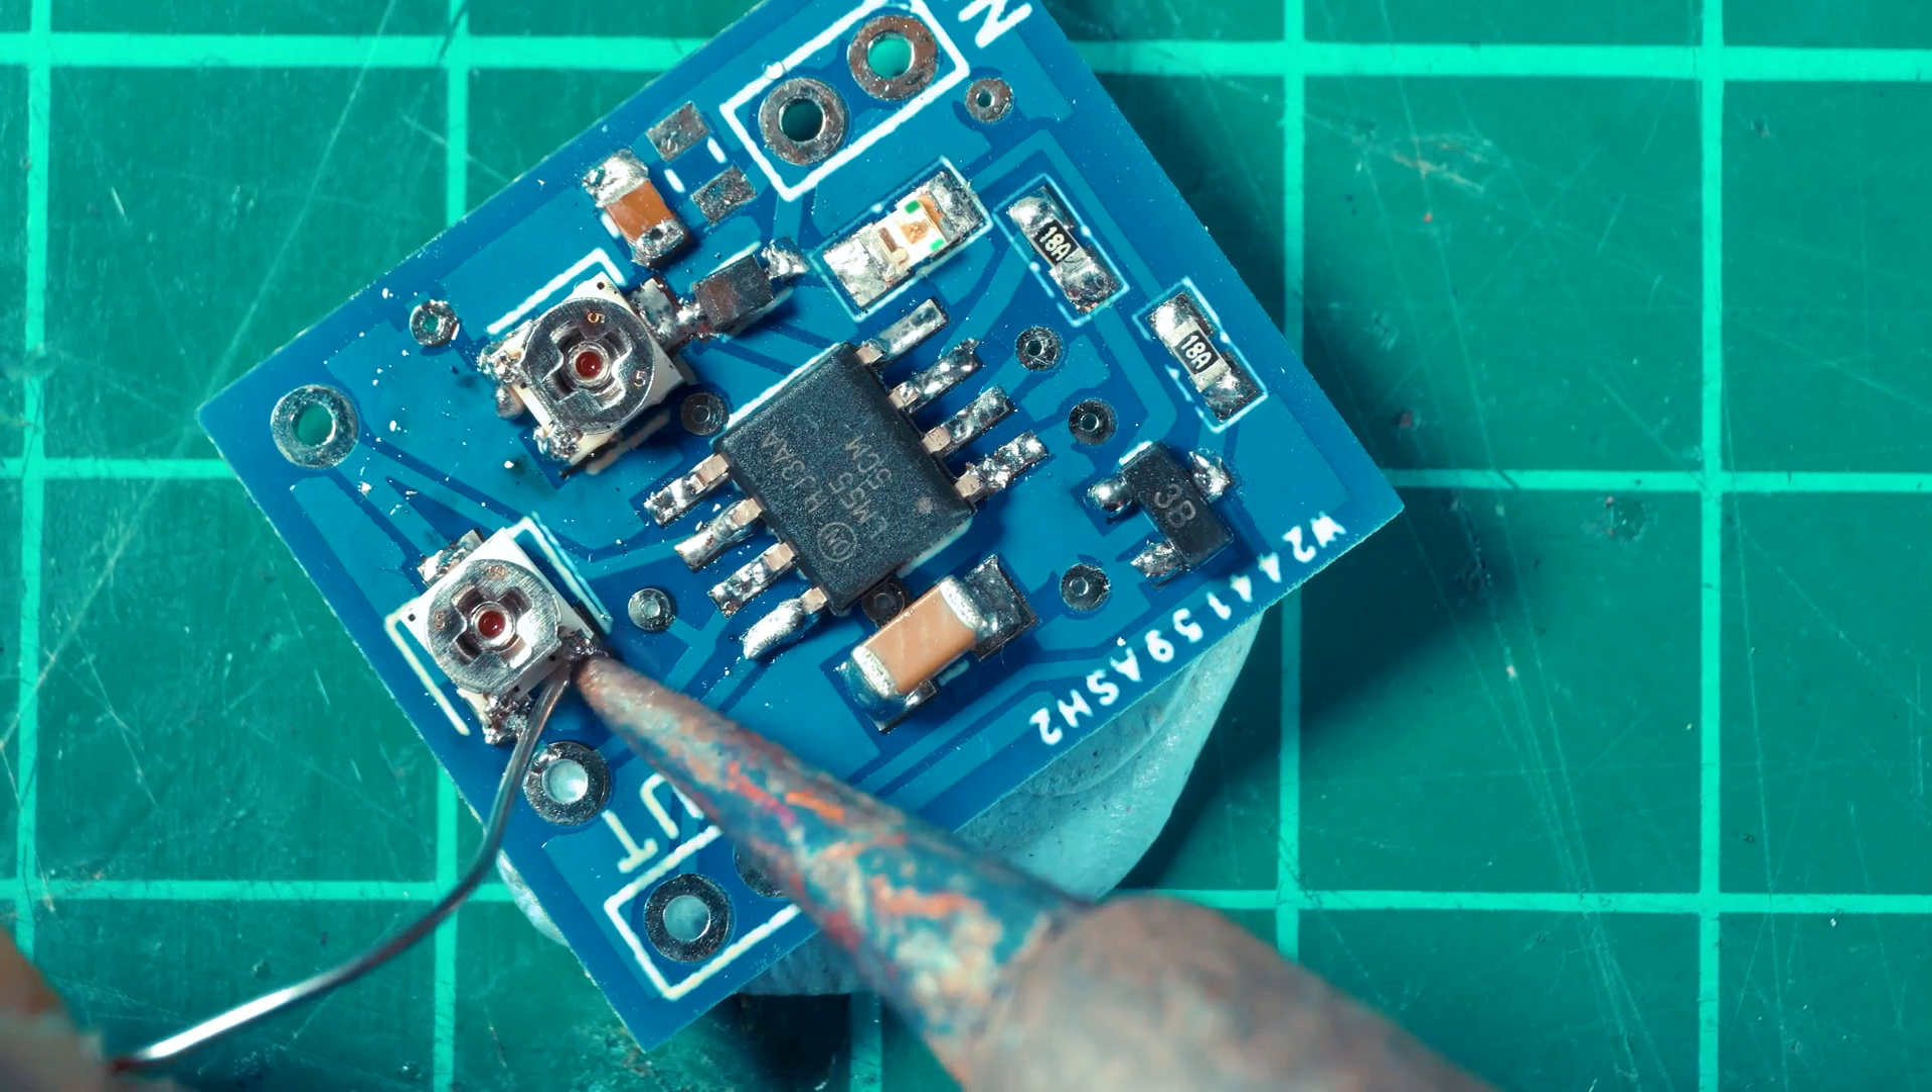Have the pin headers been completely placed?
No.